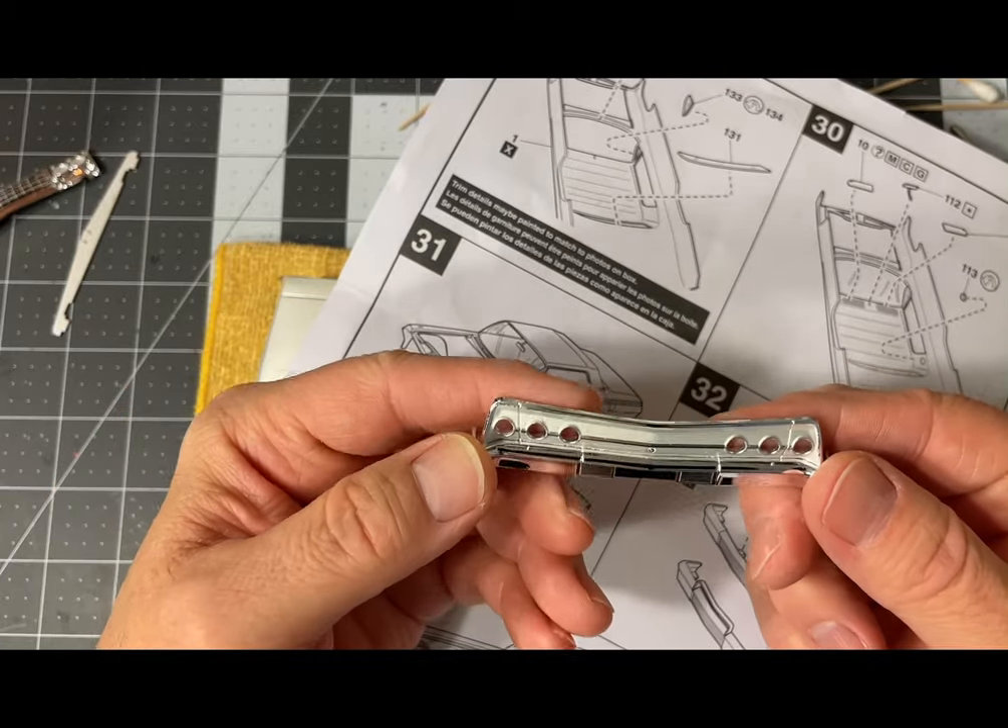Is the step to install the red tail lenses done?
No.